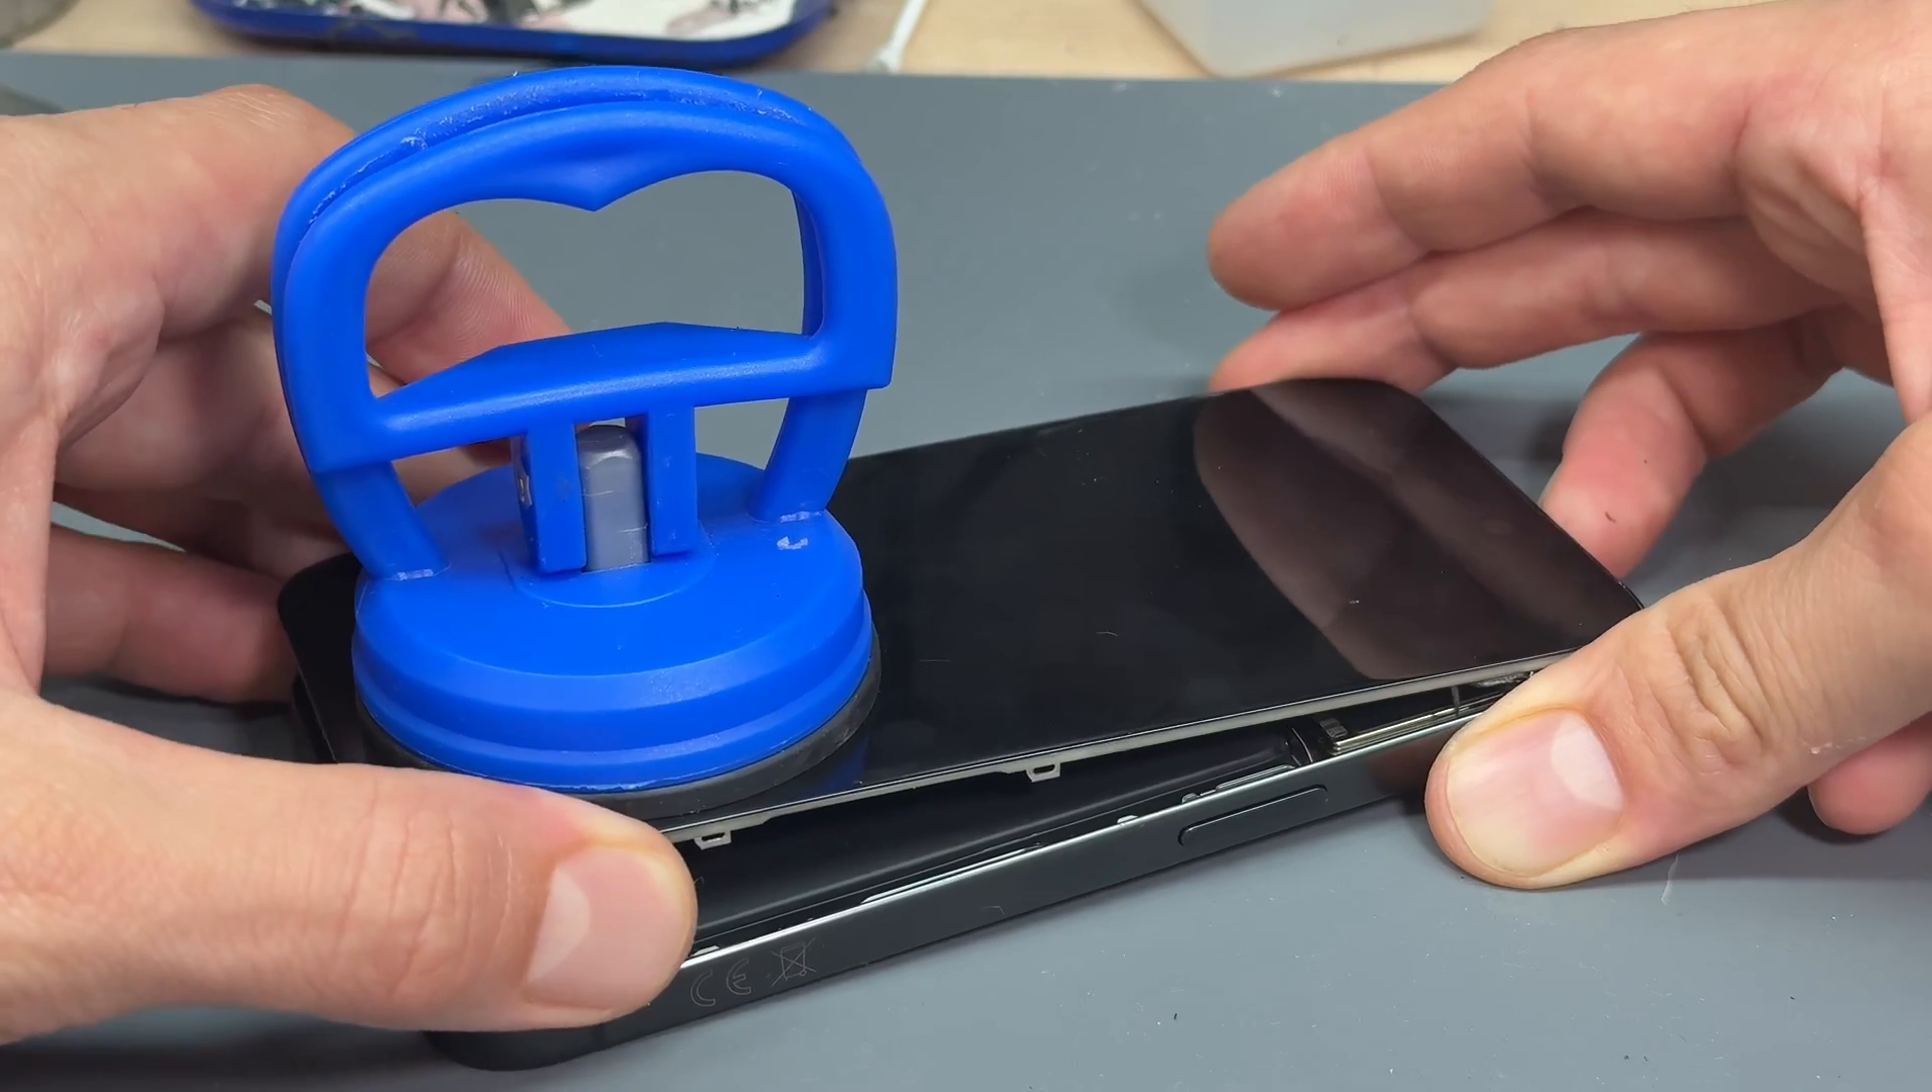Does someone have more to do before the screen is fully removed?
Yes.